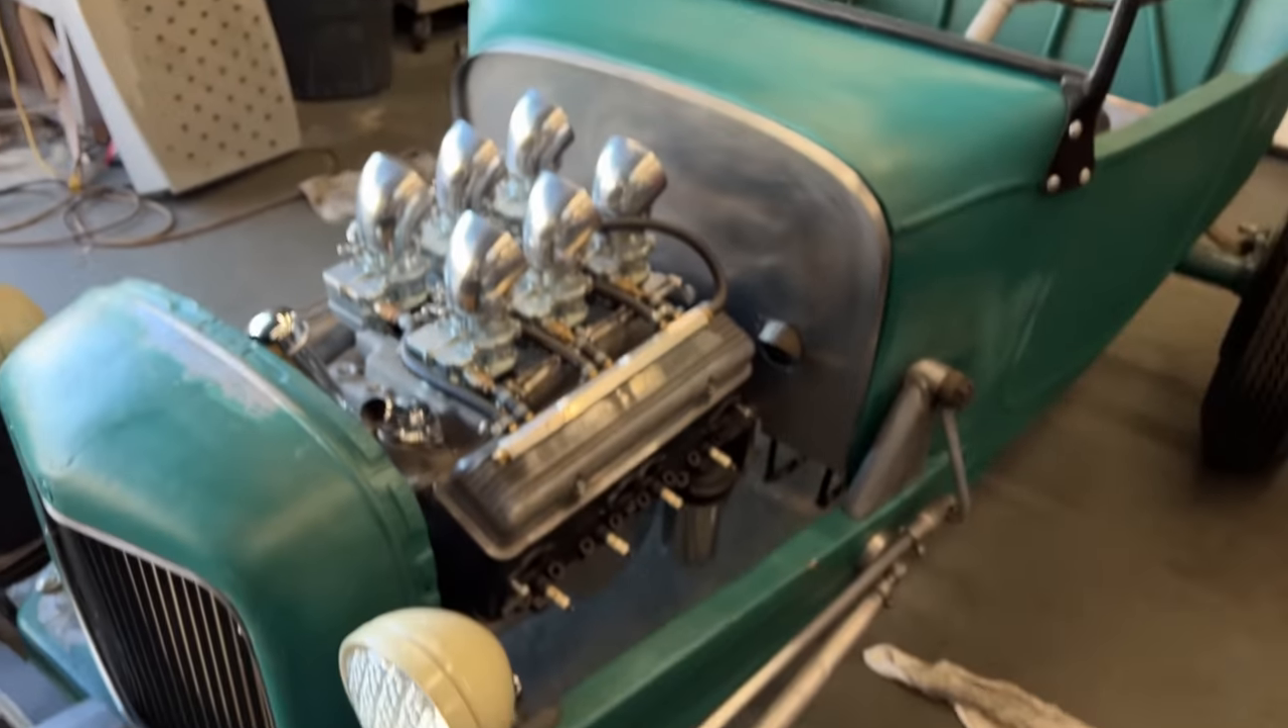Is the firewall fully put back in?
Yes.